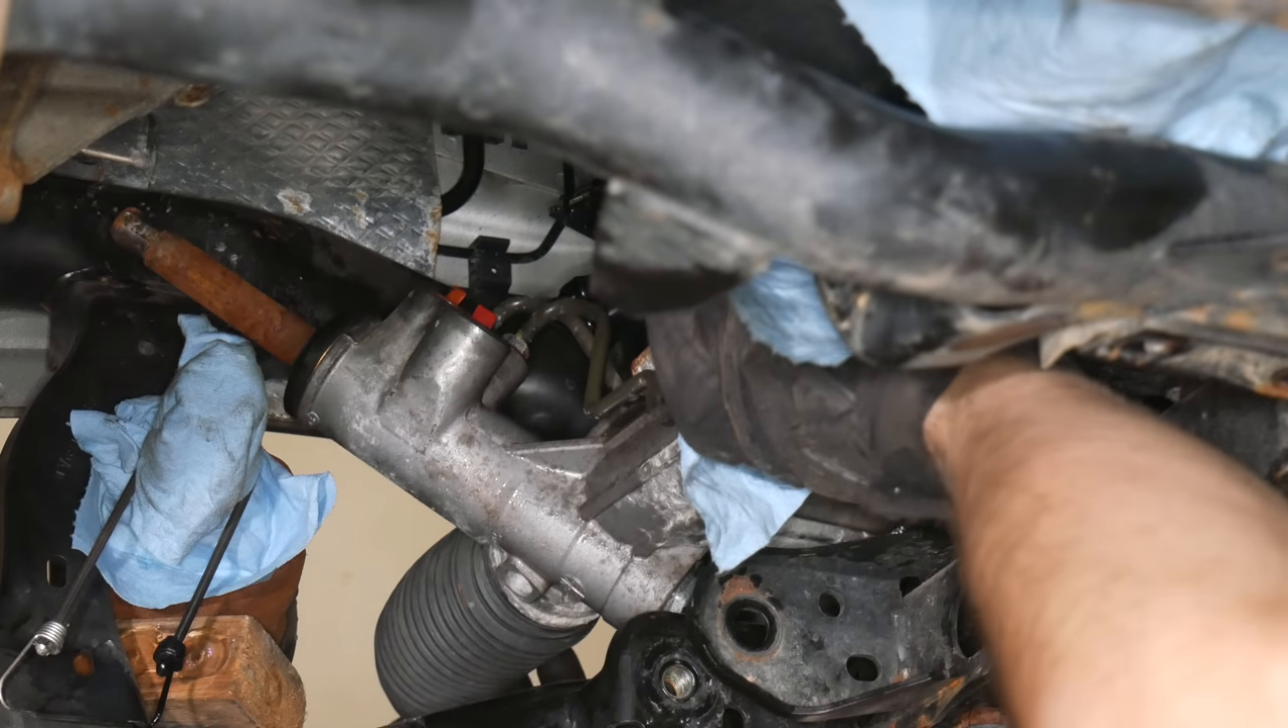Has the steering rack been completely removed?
No.